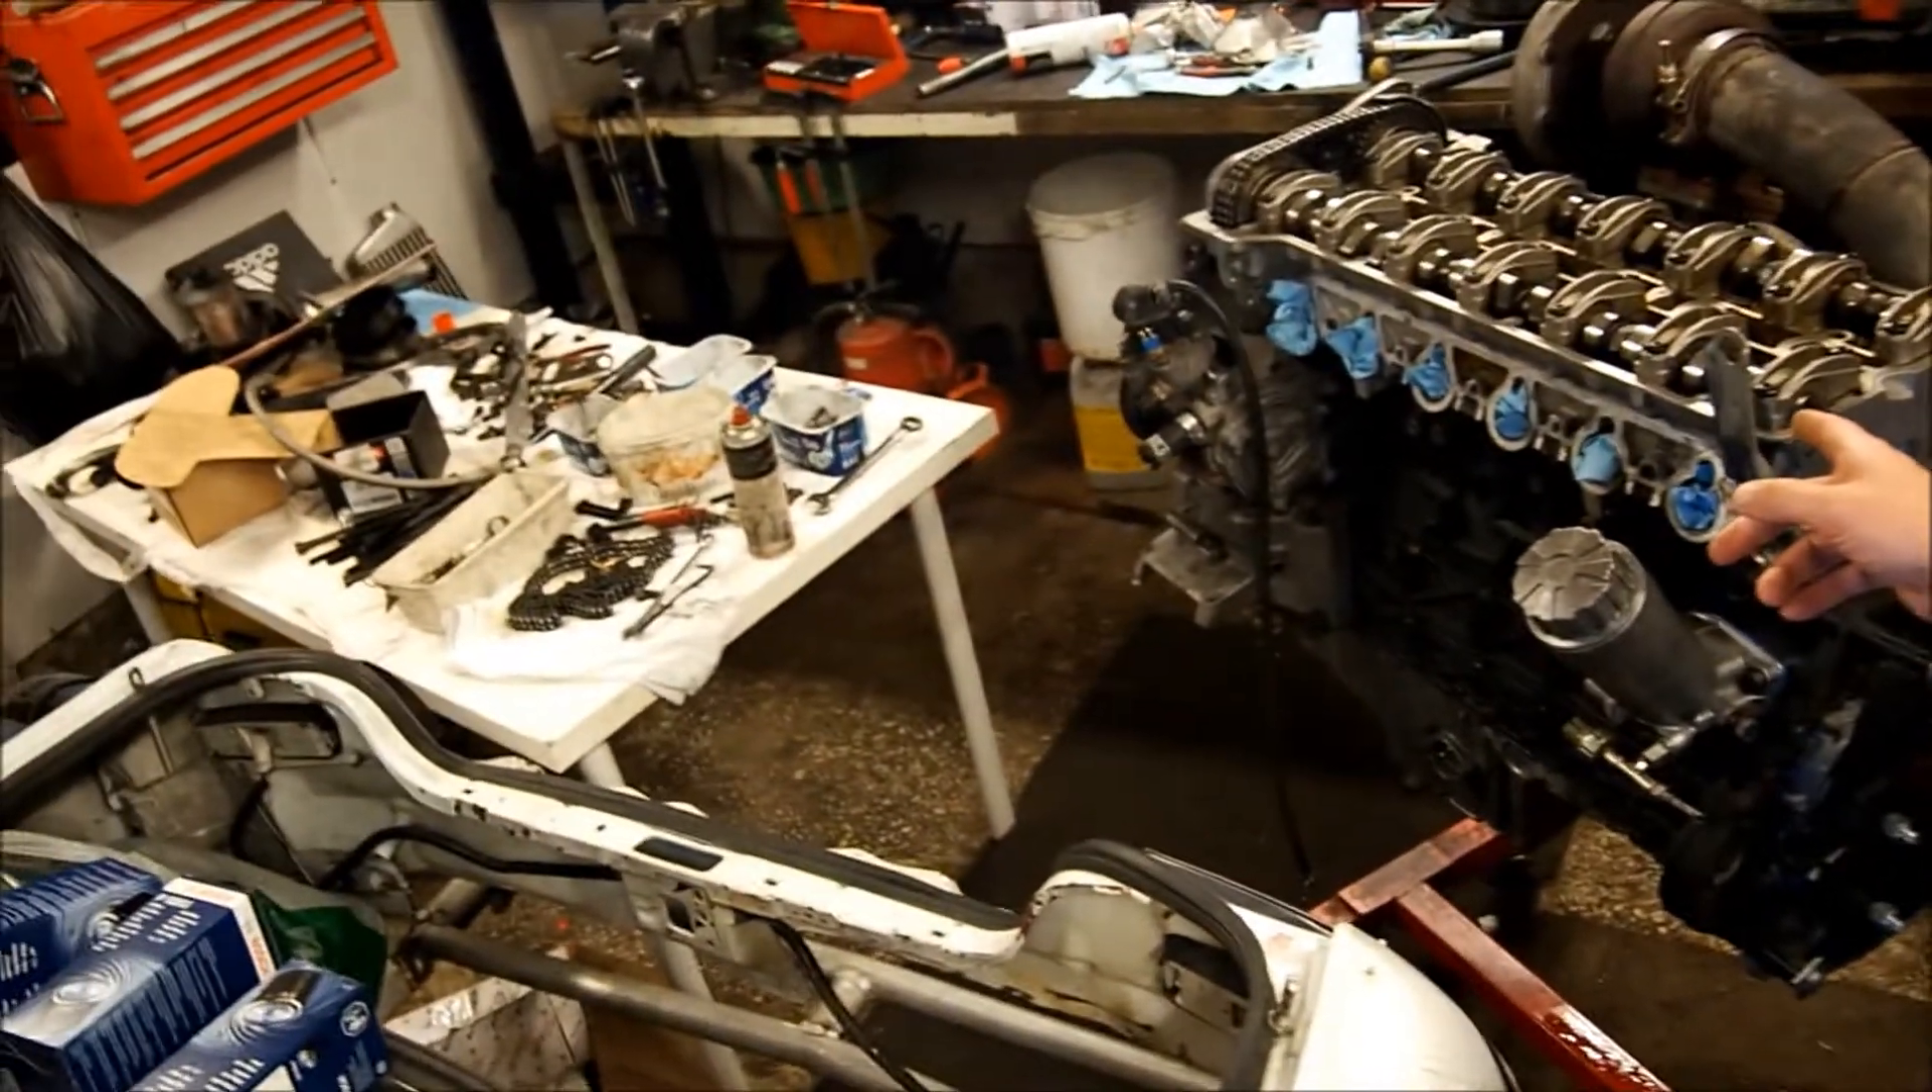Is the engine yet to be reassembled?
Yes.